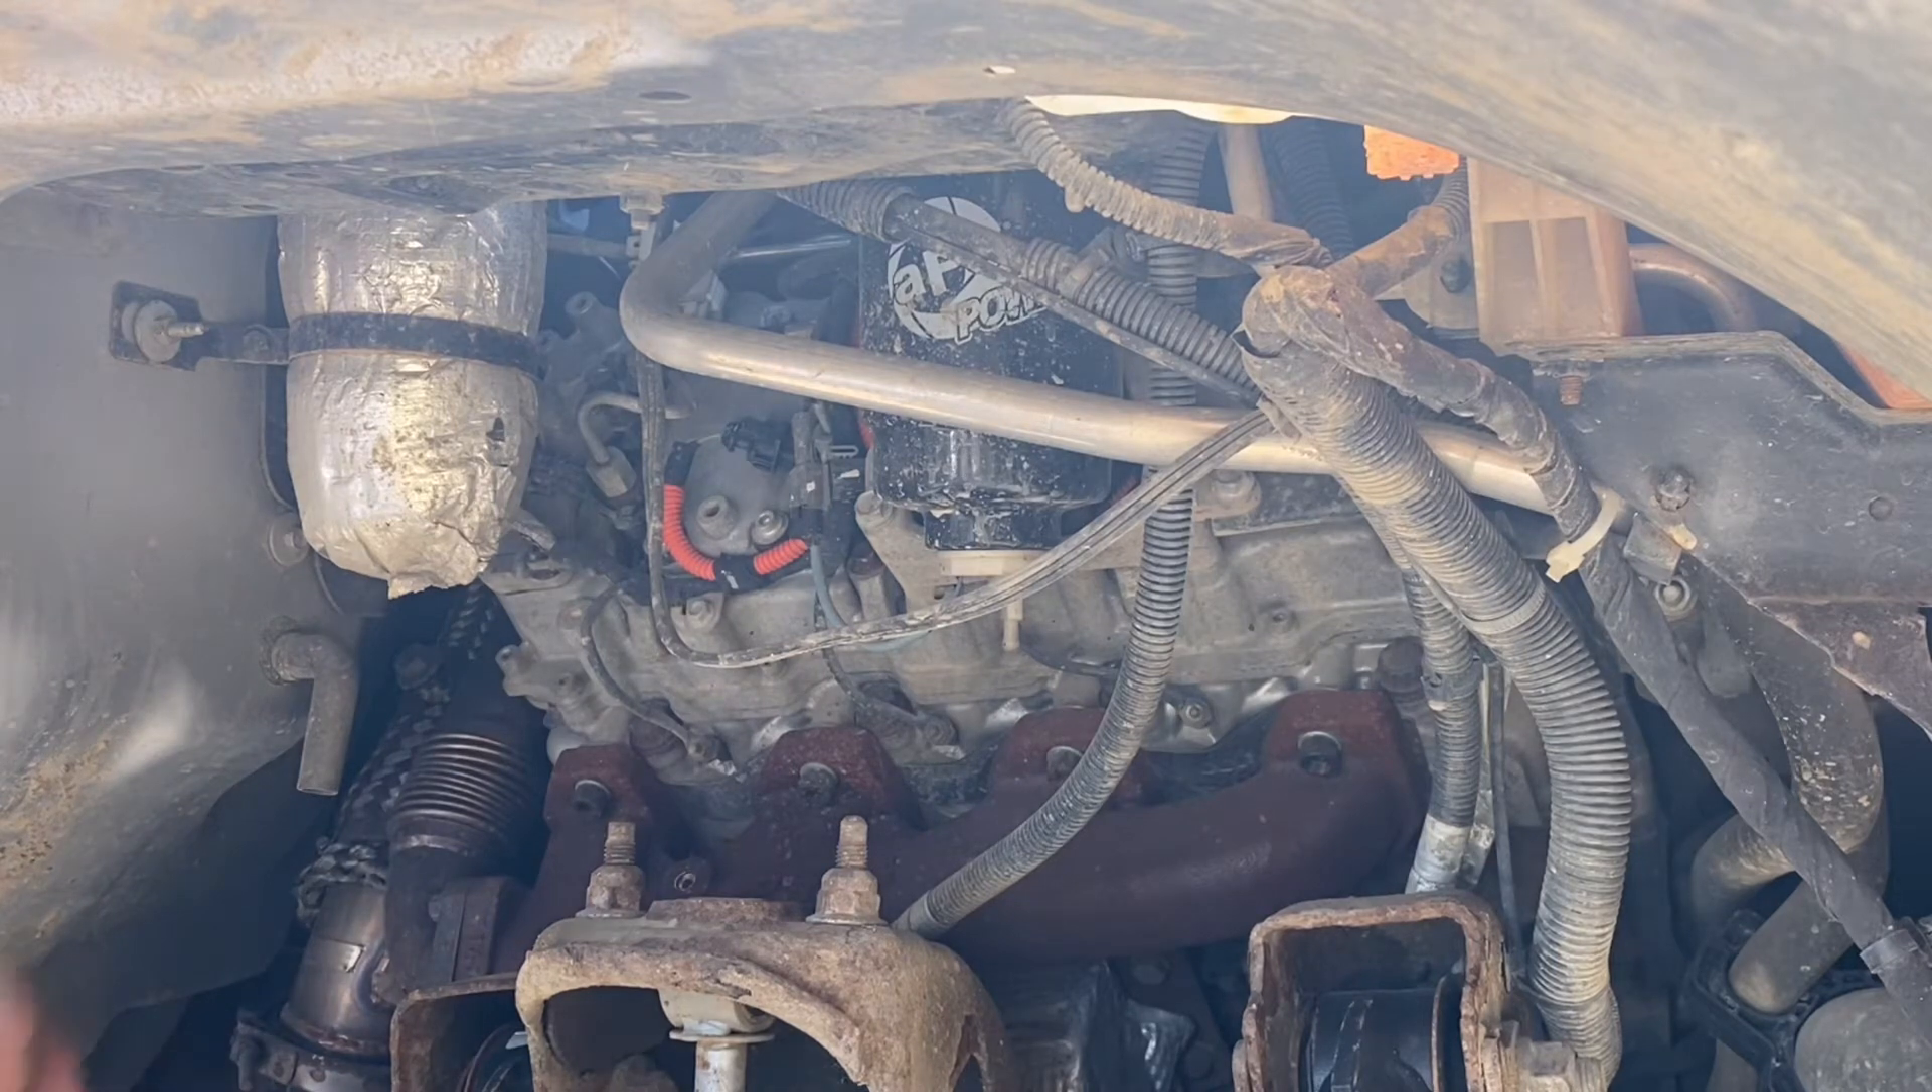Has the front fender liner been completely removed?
Yes.